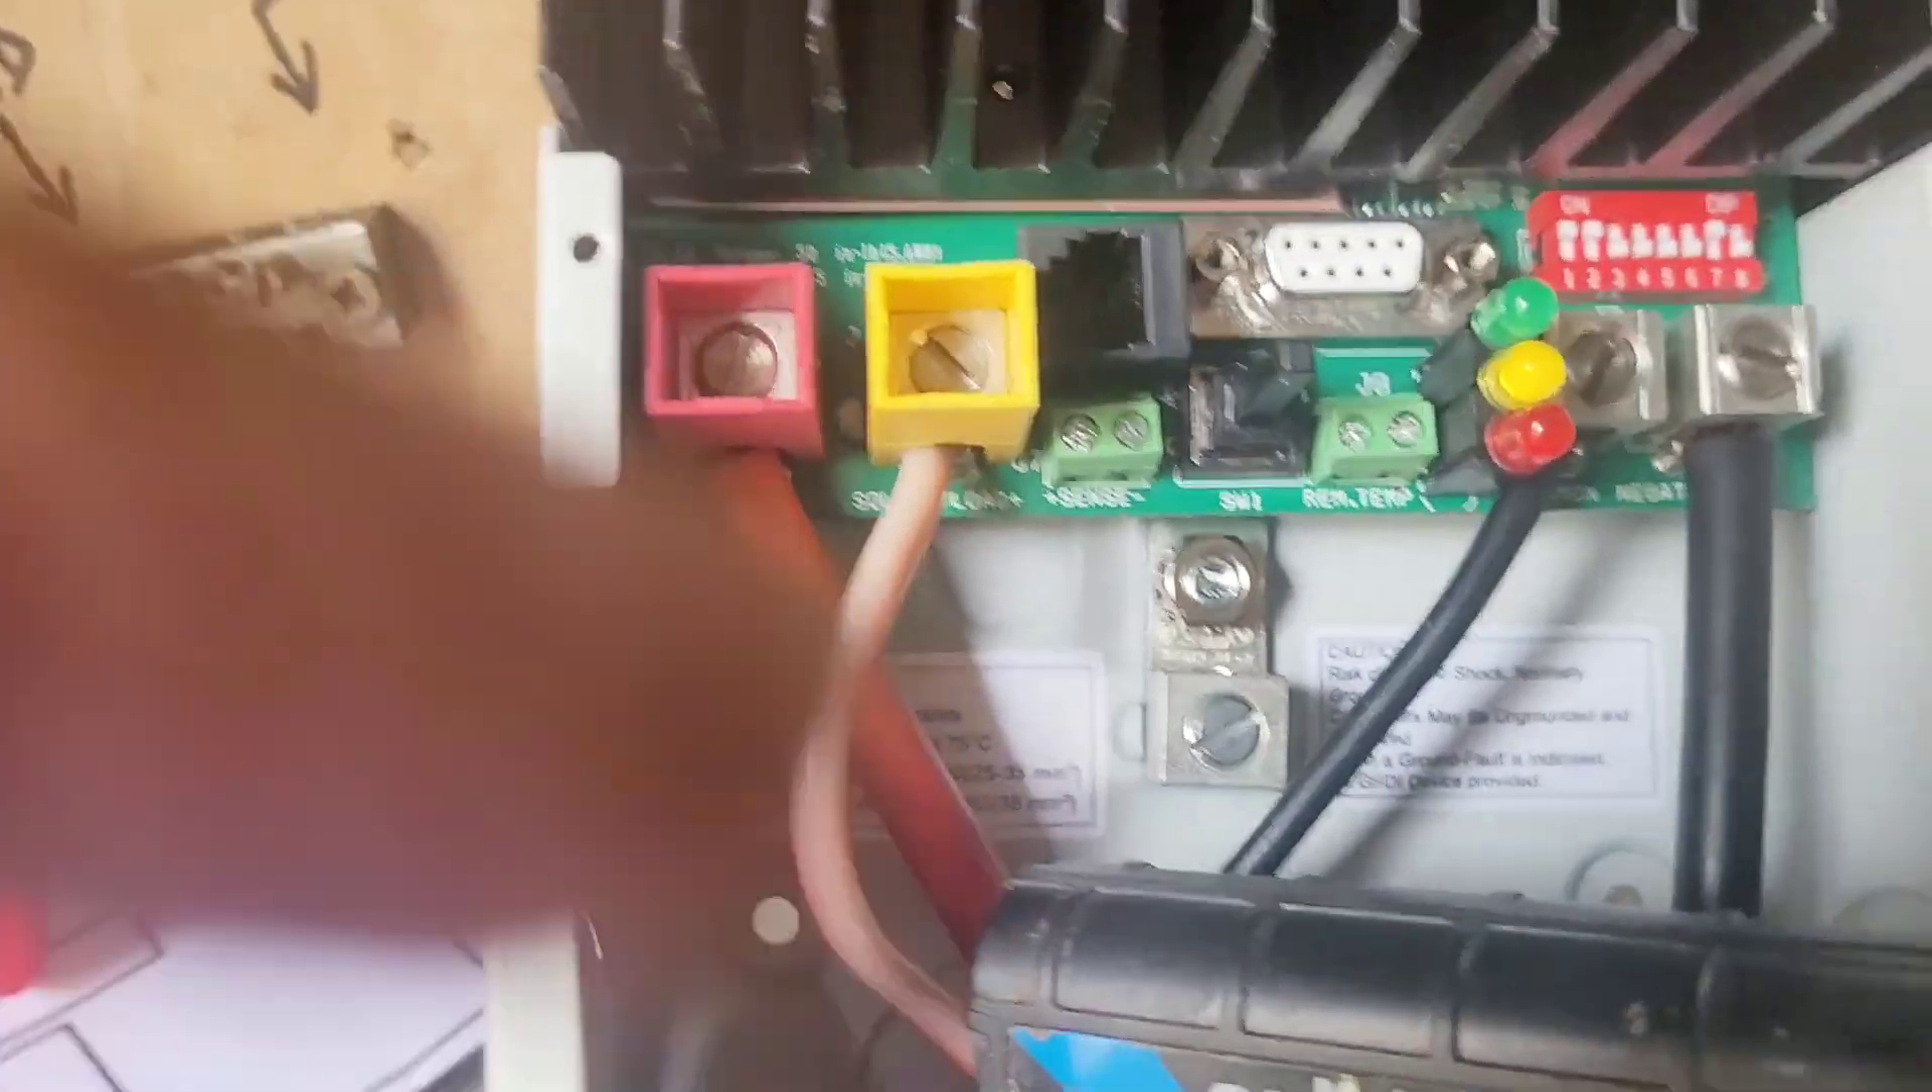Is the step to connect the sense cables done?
No.